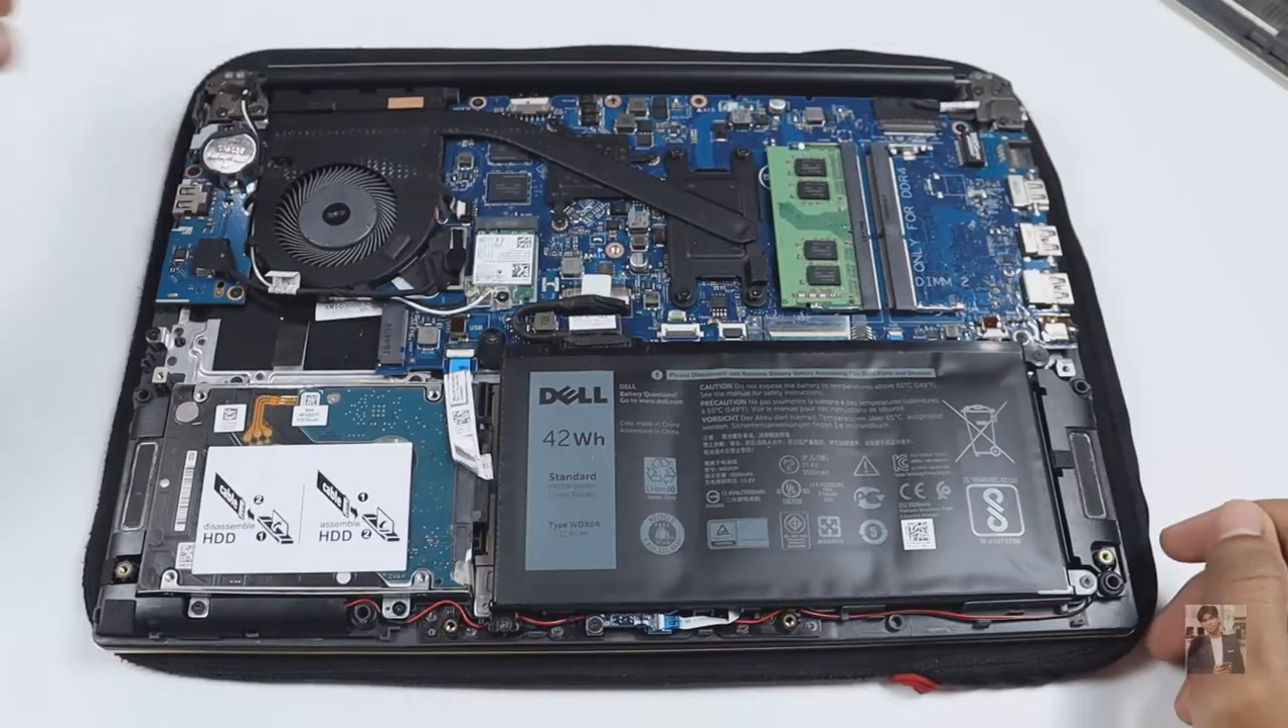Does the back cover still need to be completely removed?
No.